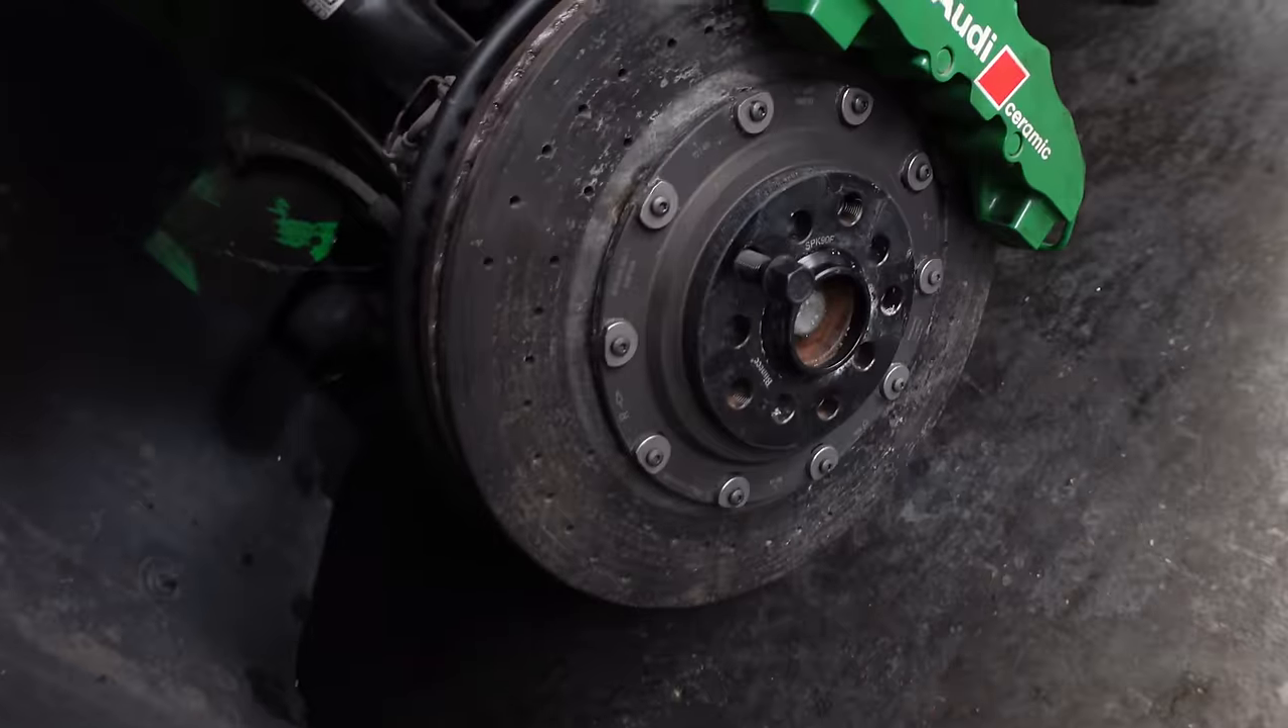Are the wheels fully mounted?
No.